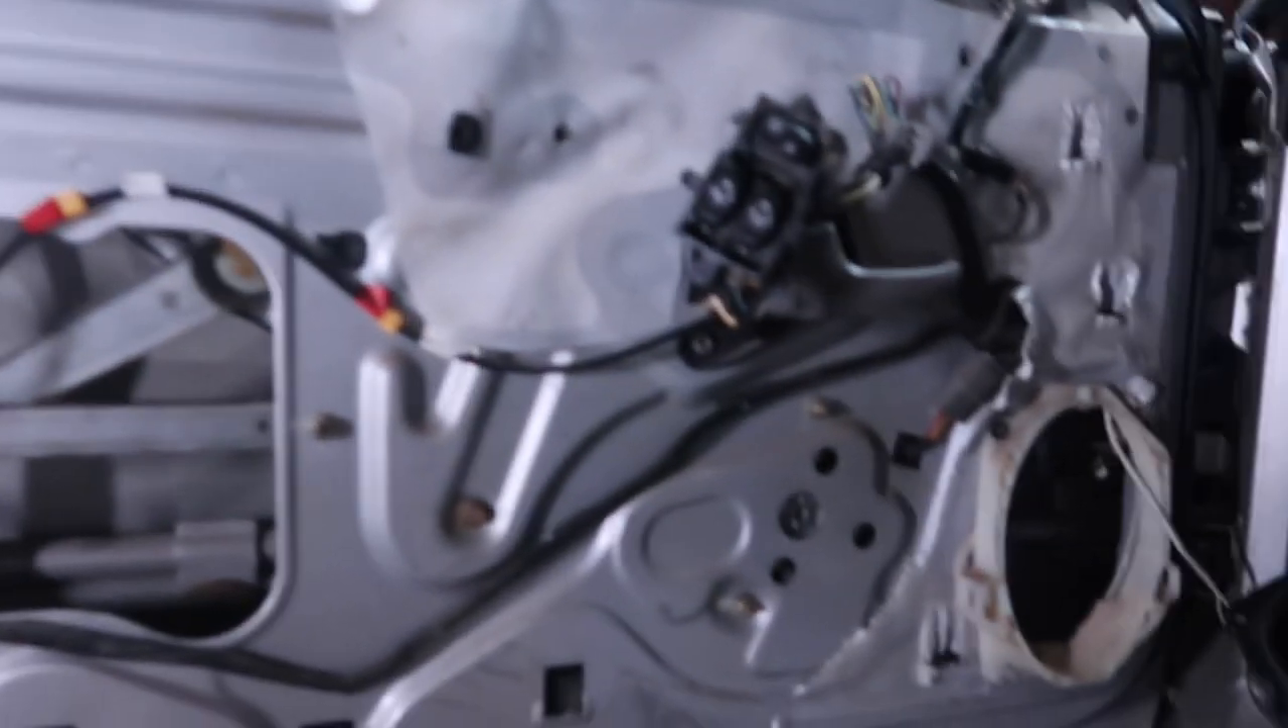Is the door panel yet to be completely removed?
No.